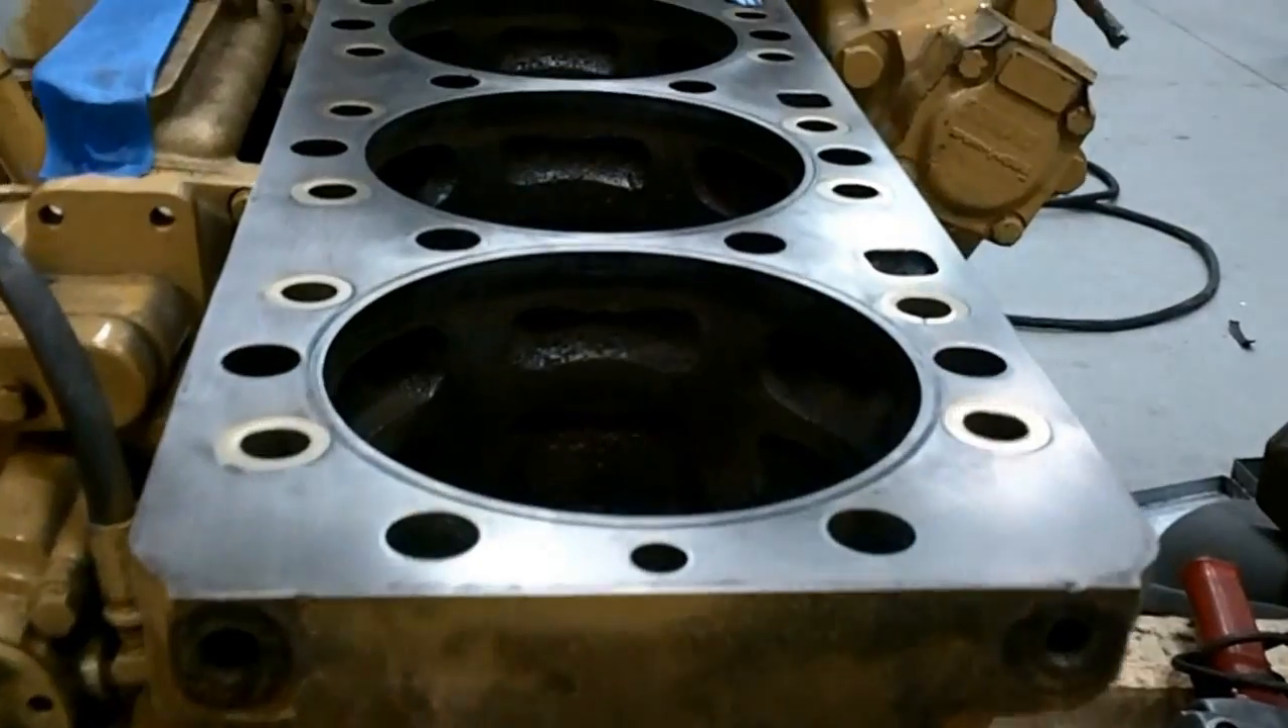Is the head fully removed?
Yes.